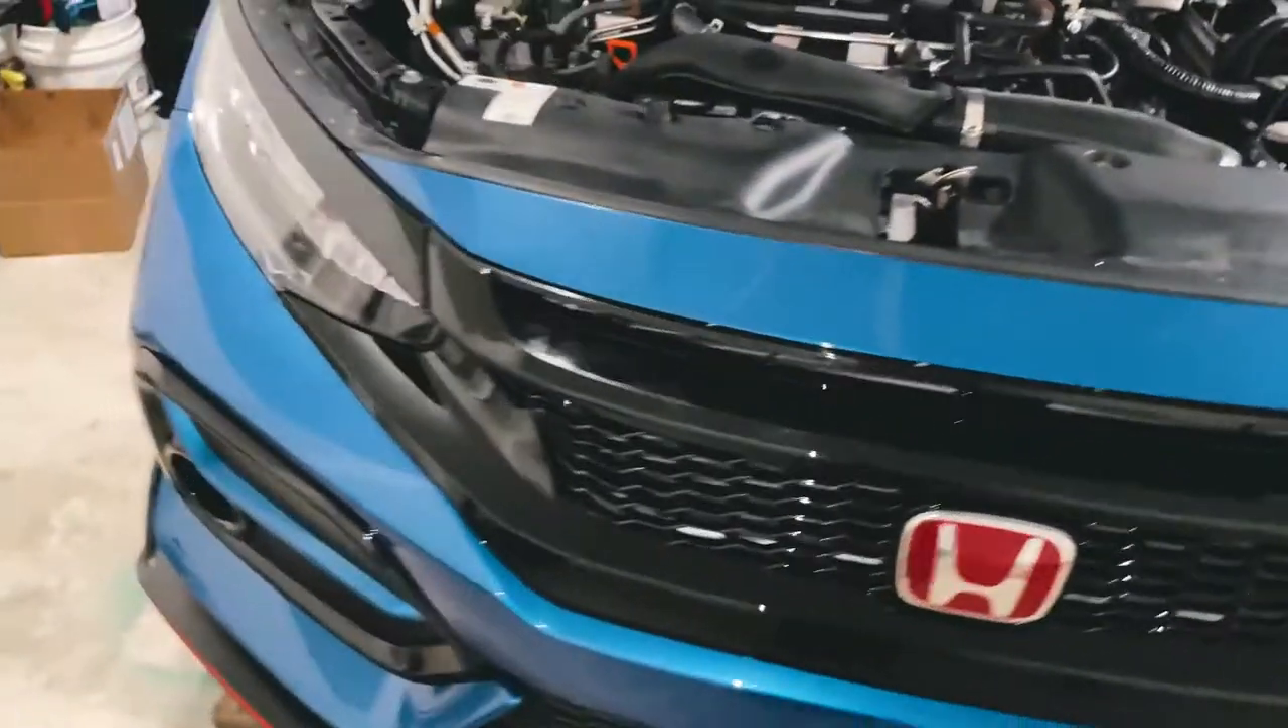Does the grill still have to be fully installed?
No.